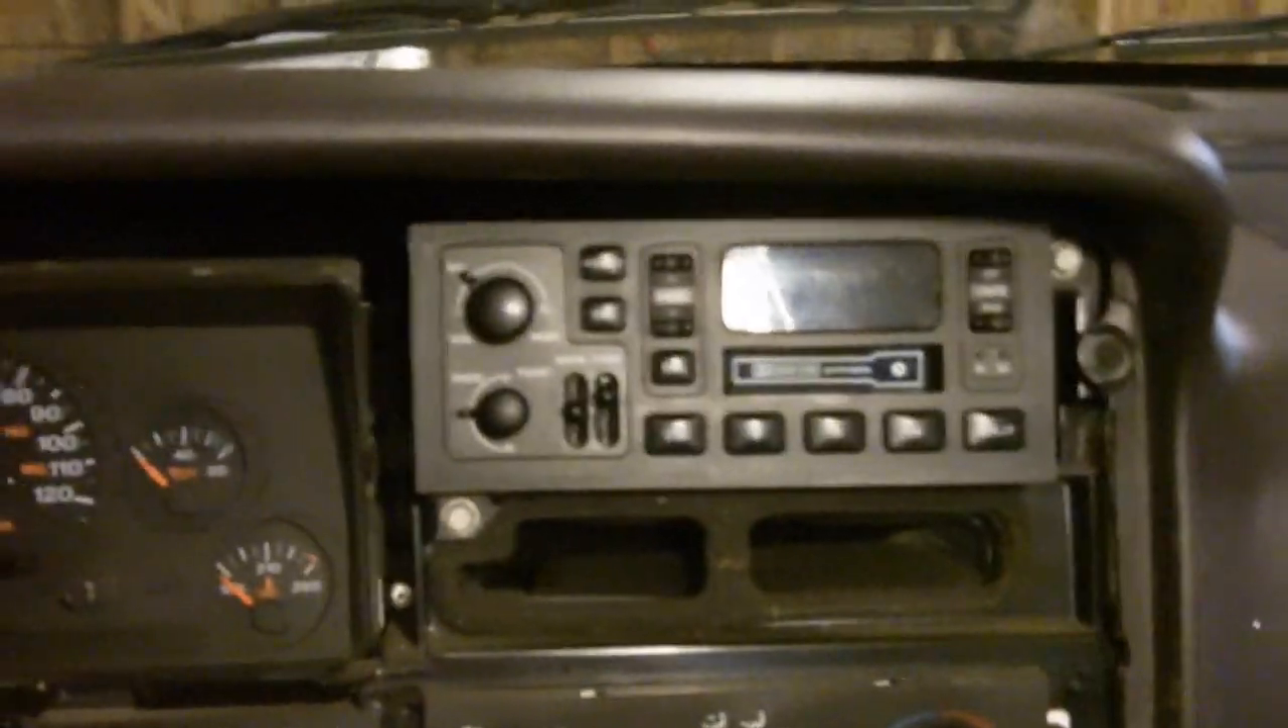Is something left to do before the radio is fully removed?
Yes.